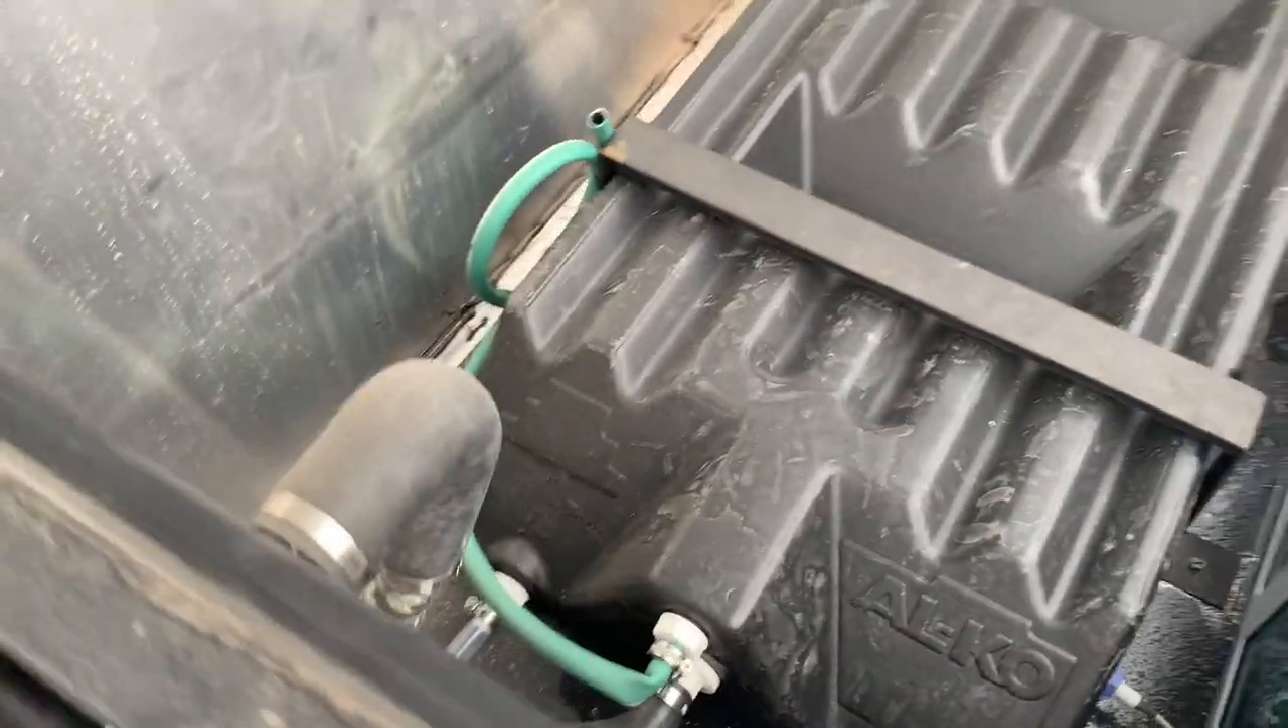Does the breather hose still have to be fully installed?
No.